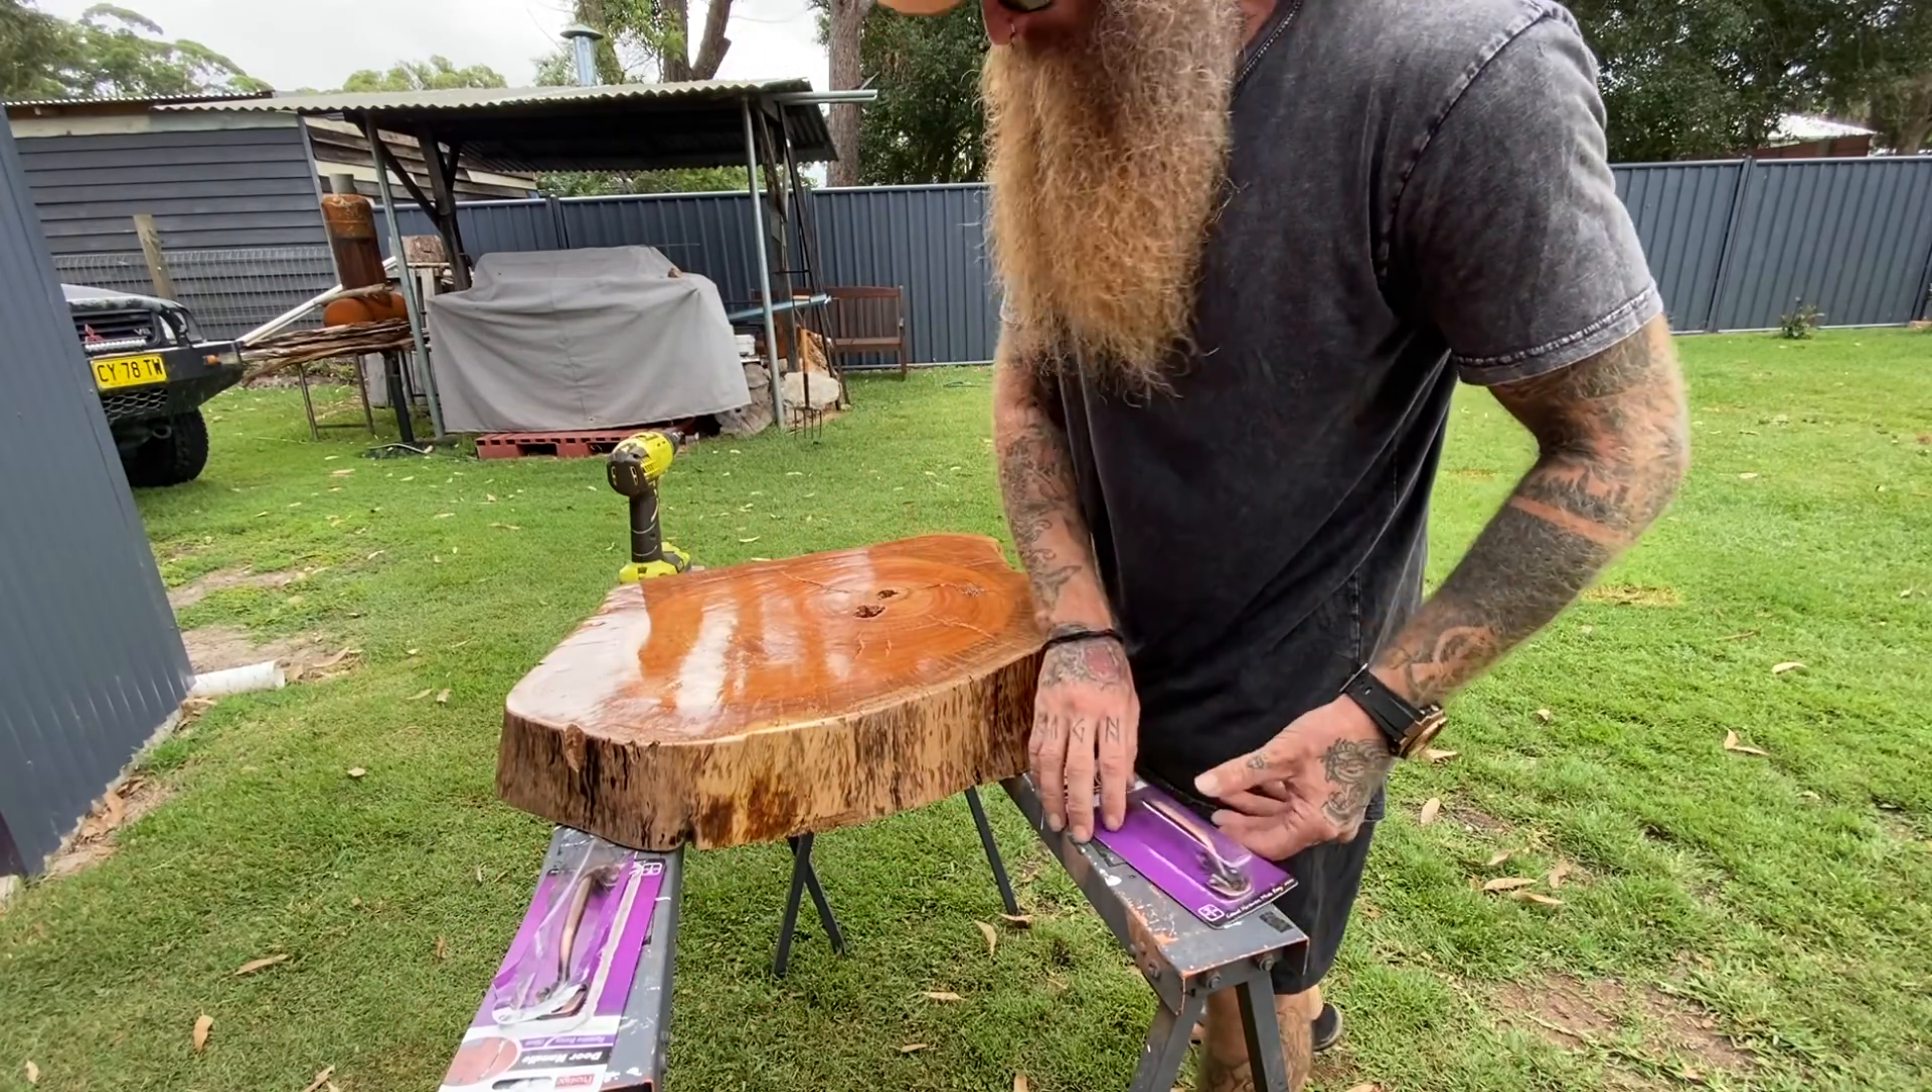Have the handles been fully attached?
No.